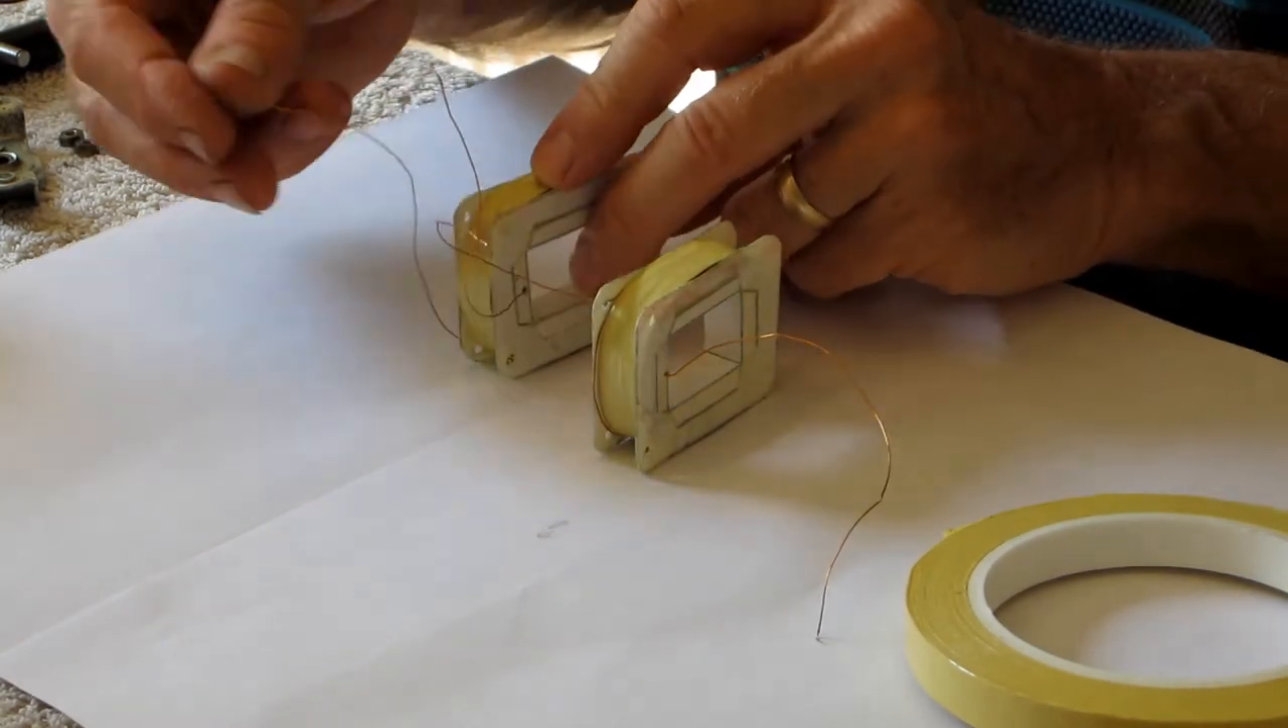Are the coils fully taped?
Yes.